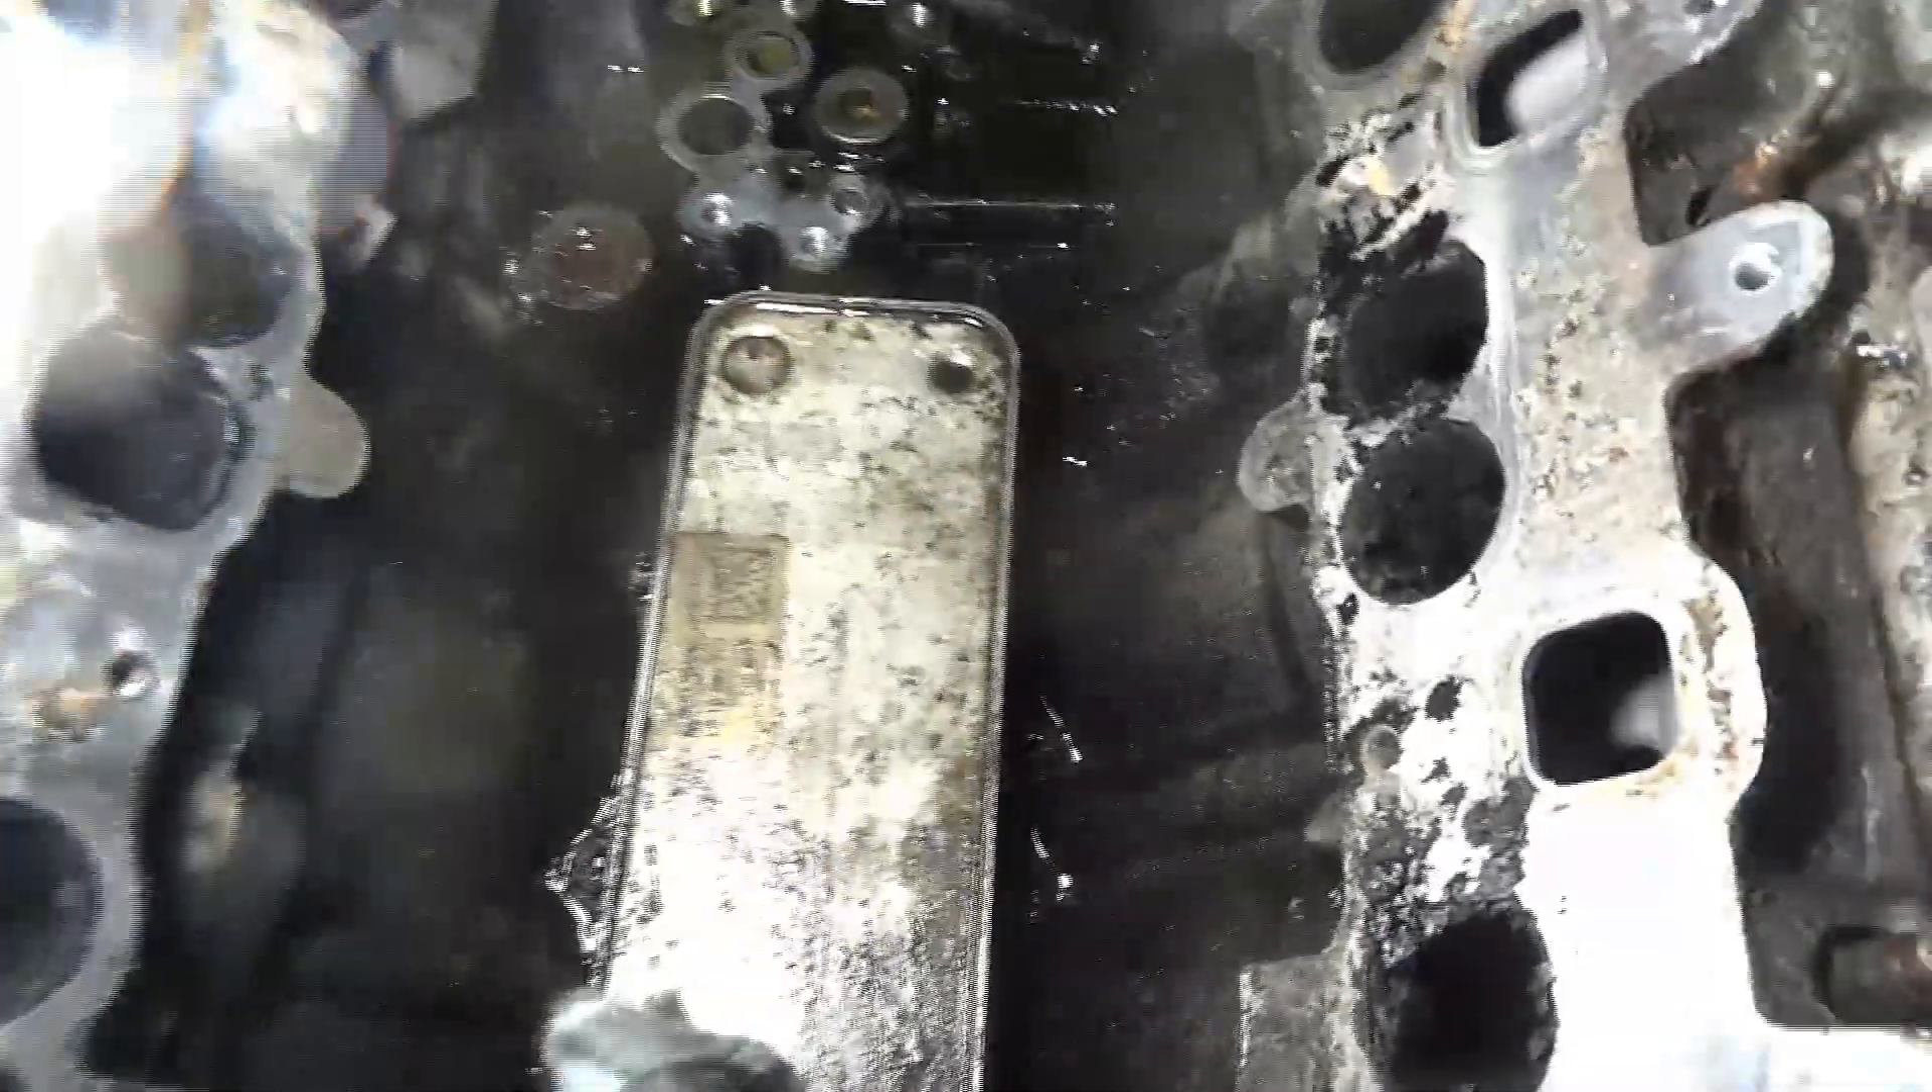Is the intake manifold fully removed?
Yes.